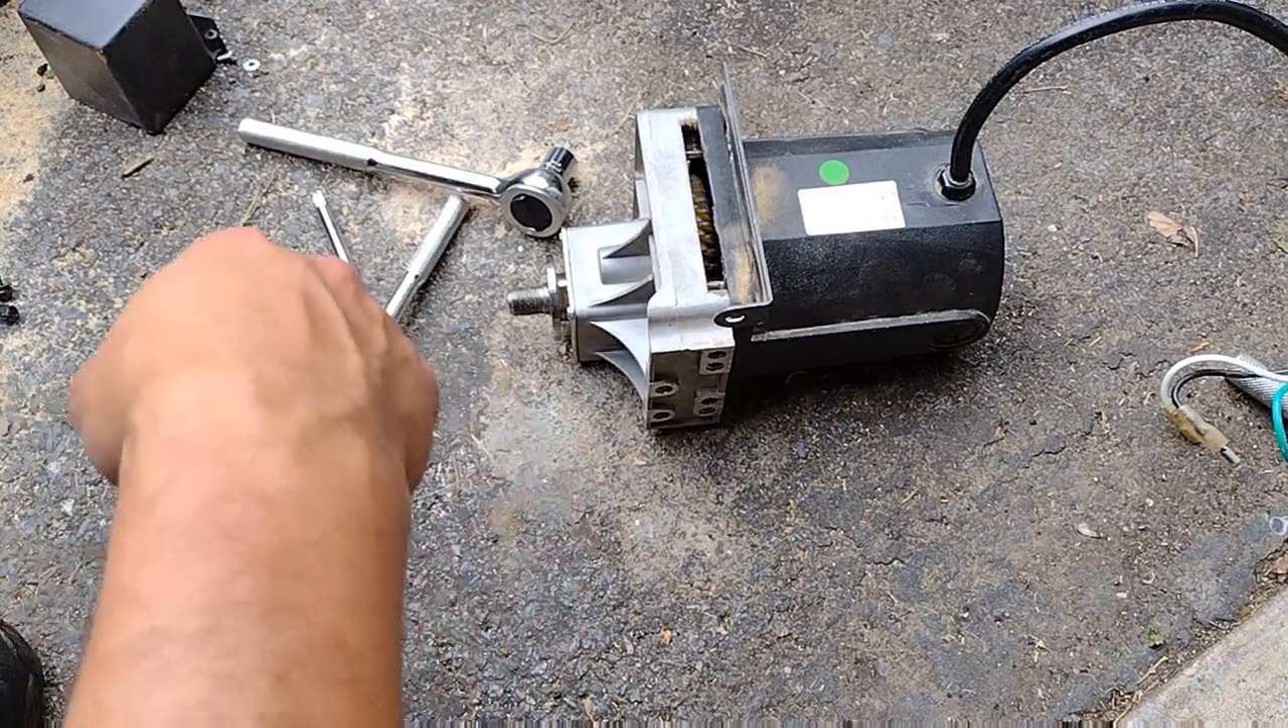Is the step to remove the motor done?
Yes.